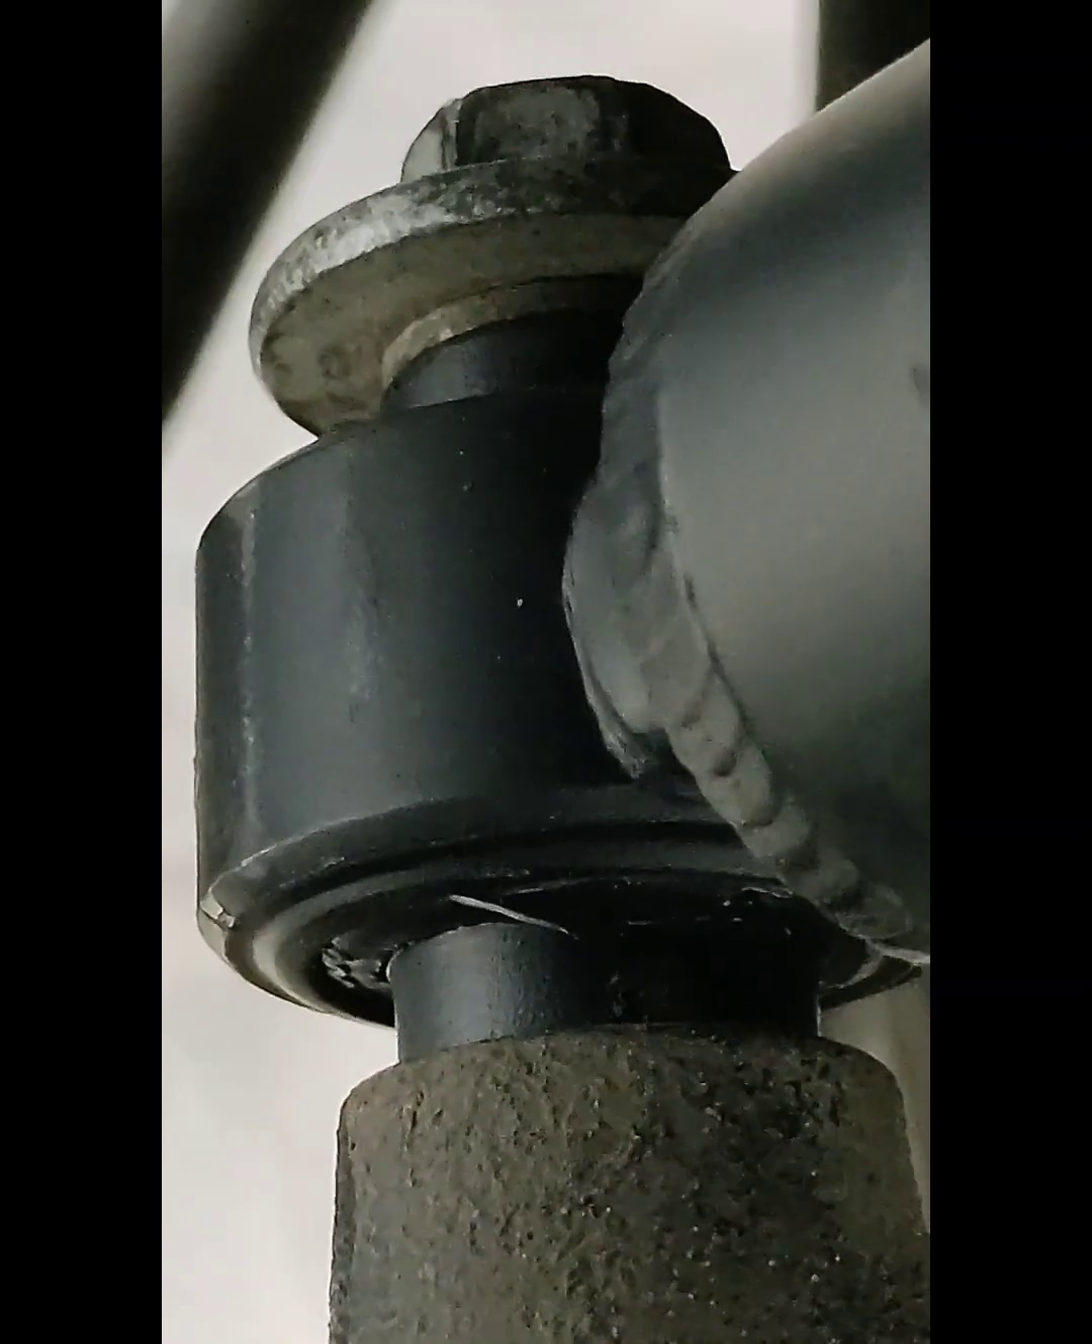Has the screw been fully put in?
Yes.